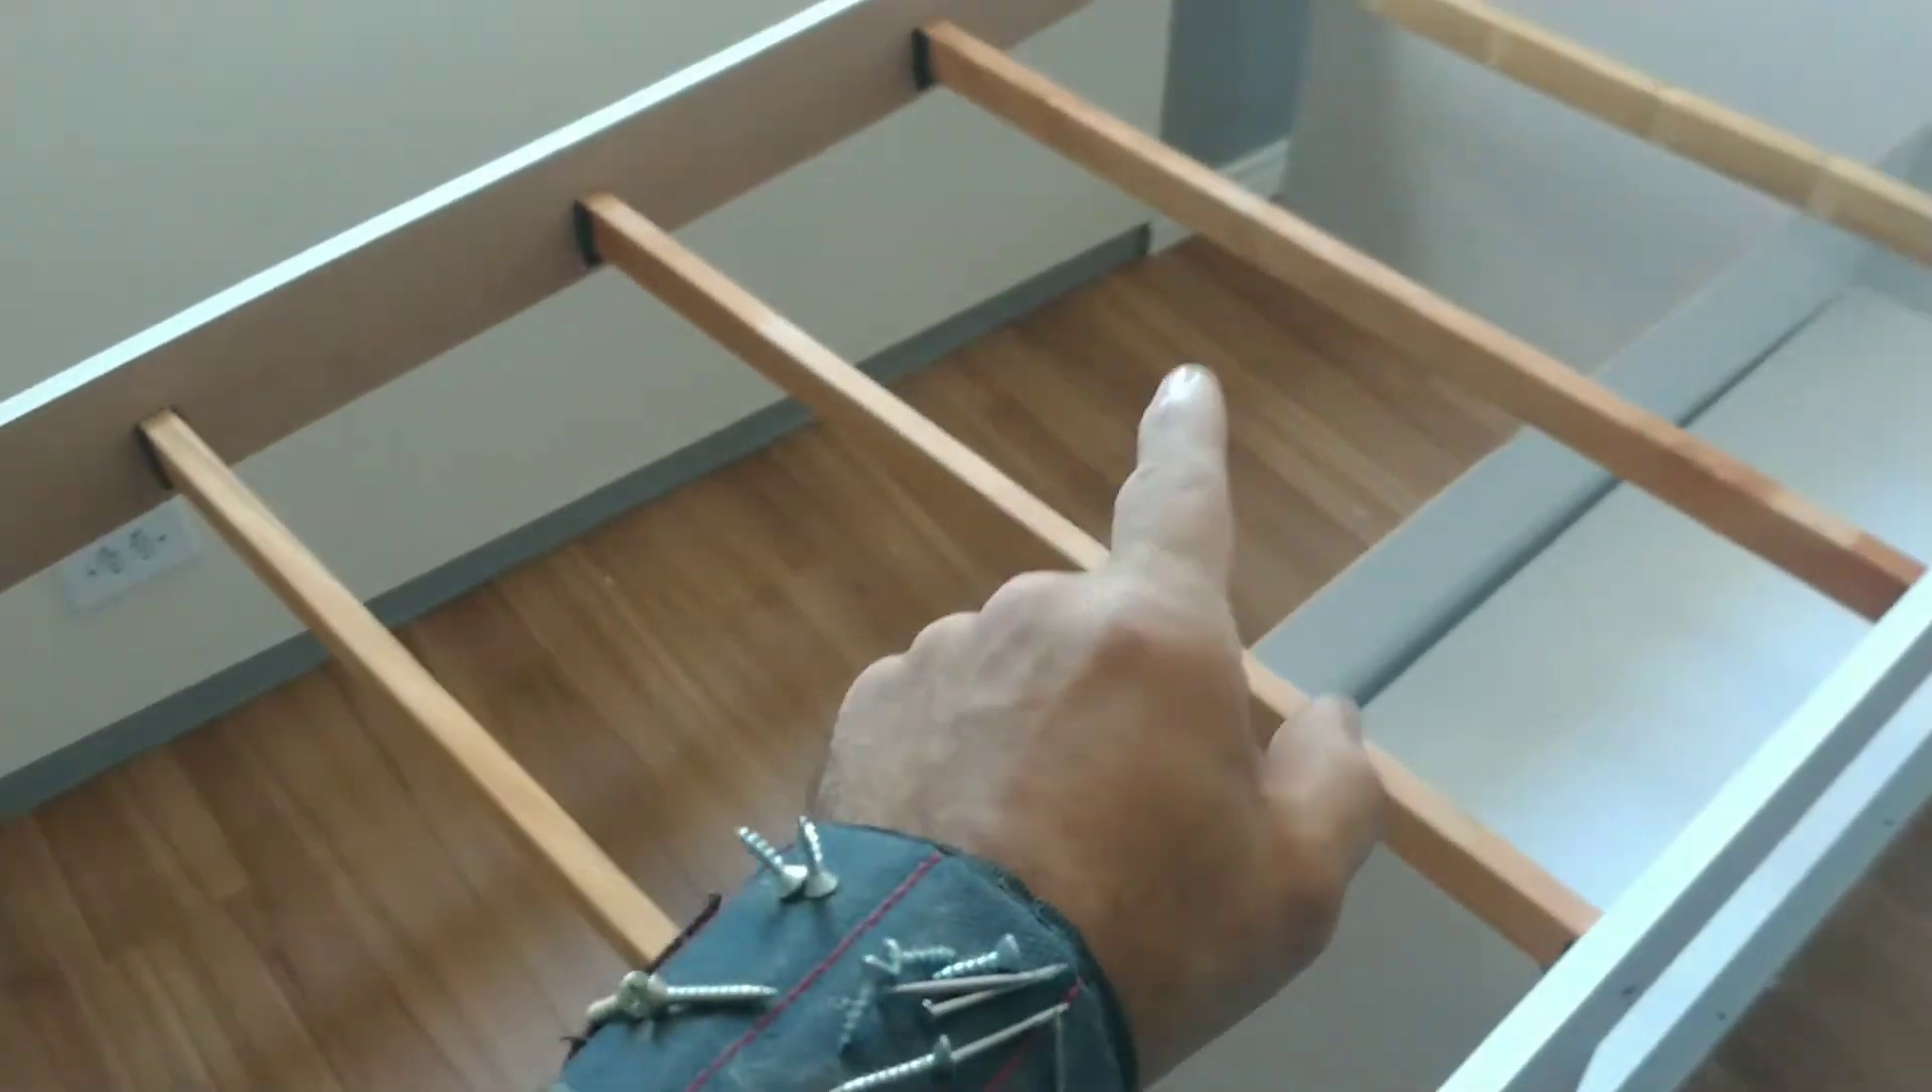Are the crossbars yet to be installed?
No.